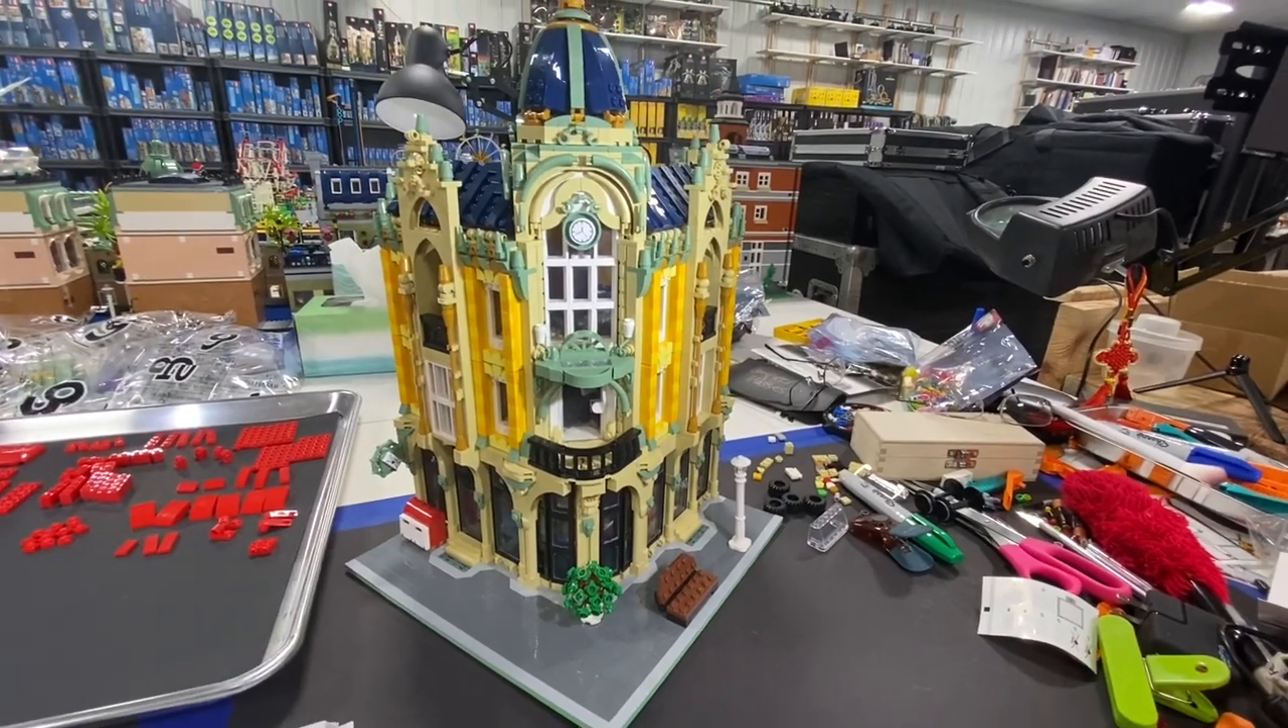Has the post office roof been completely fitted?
Yes.